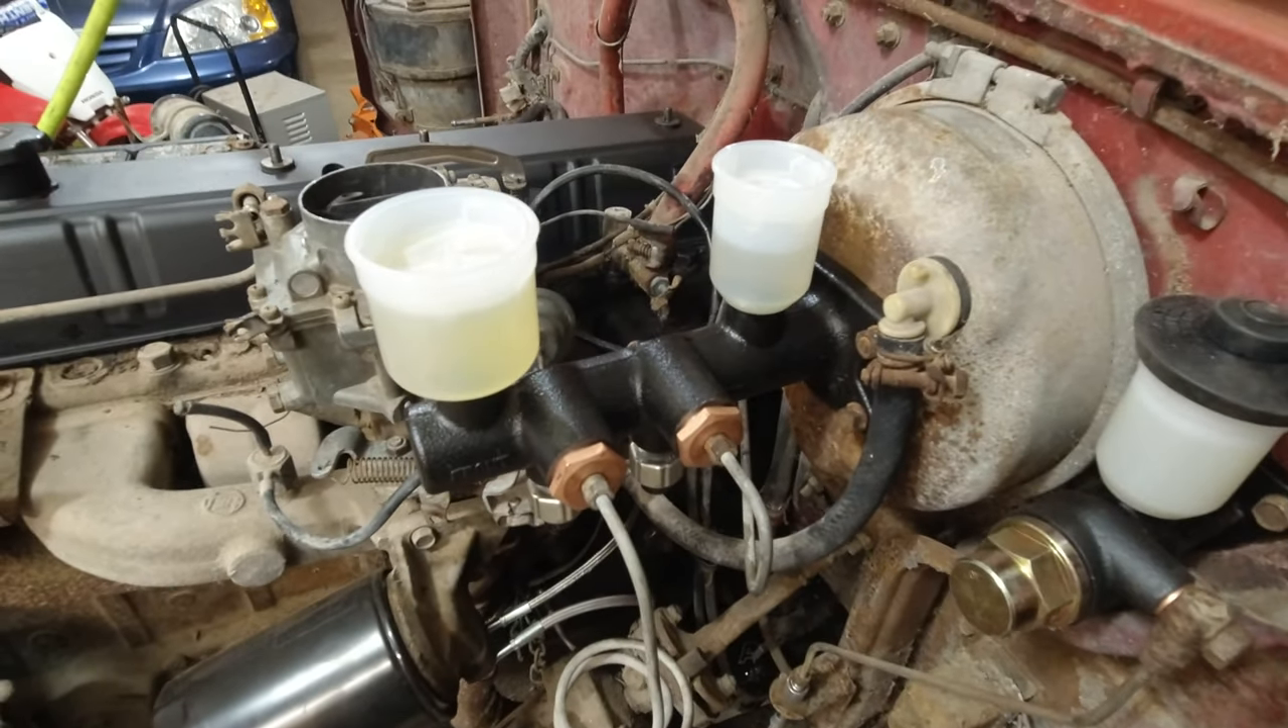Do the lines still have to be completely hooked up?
No.